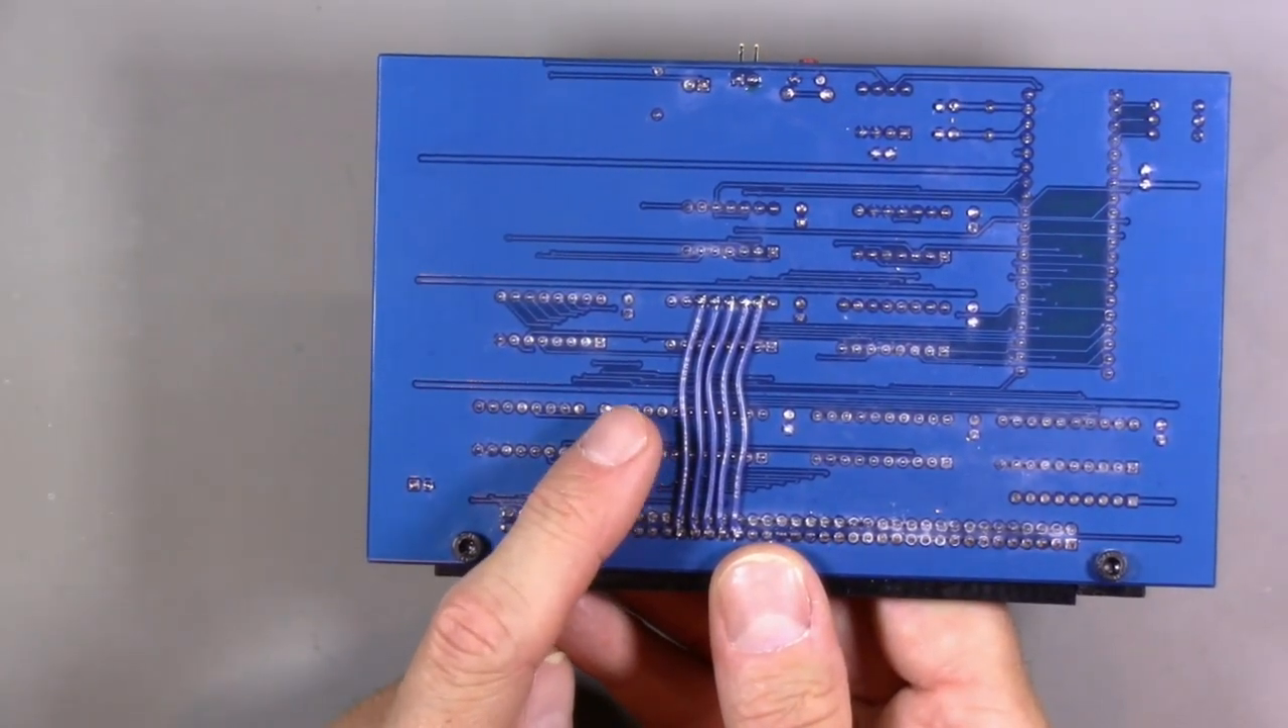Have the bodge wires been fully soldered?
Yes.